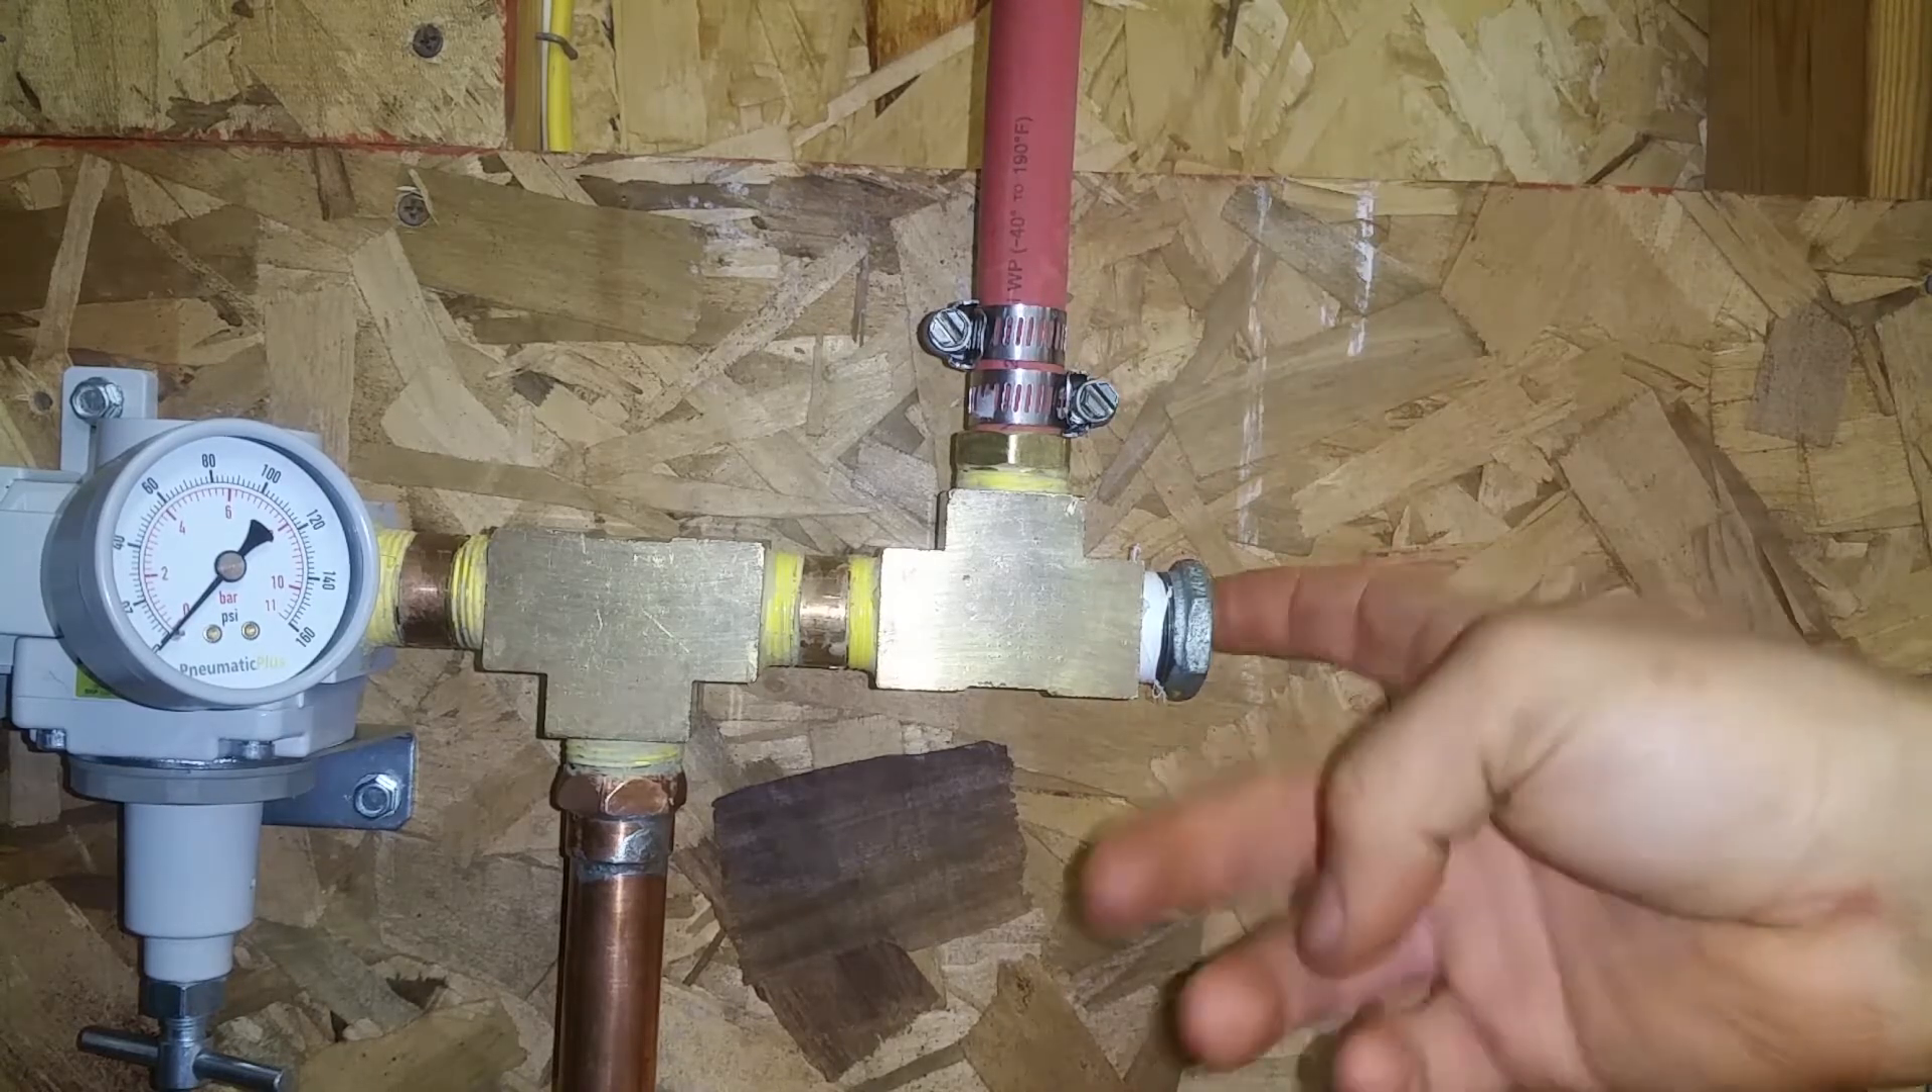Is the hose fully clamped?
Yes.